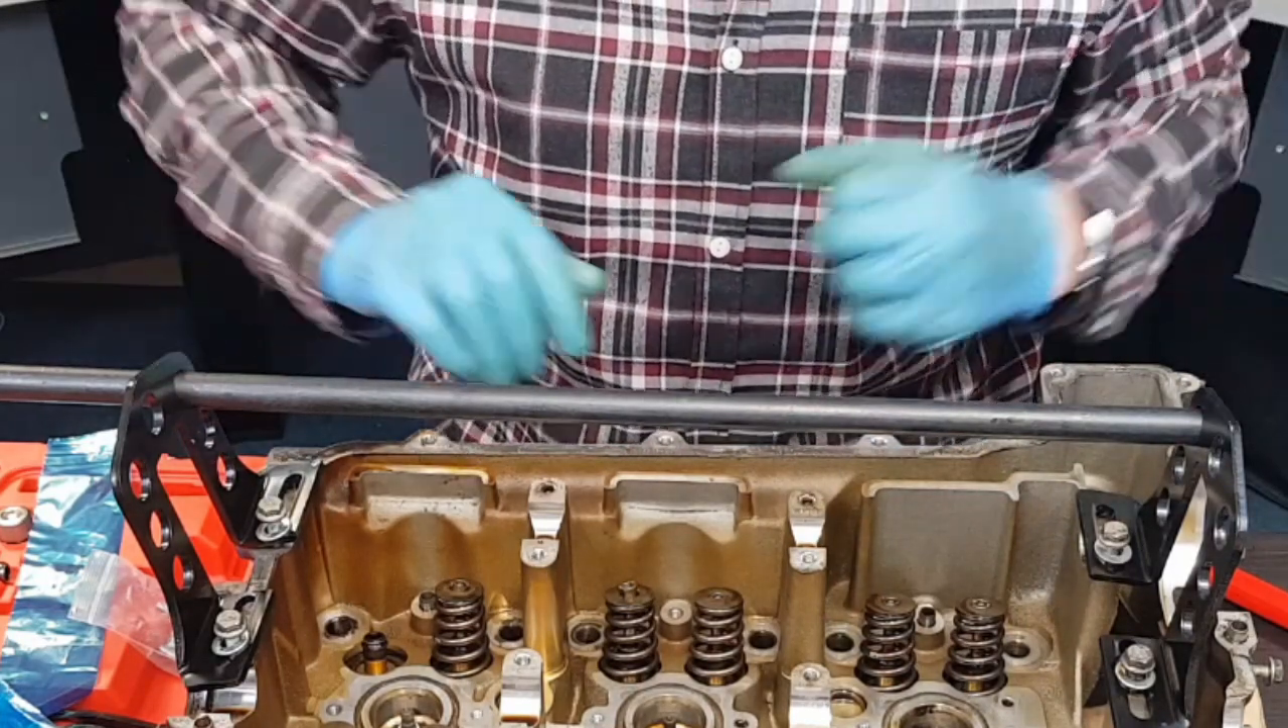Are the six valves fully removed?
No.